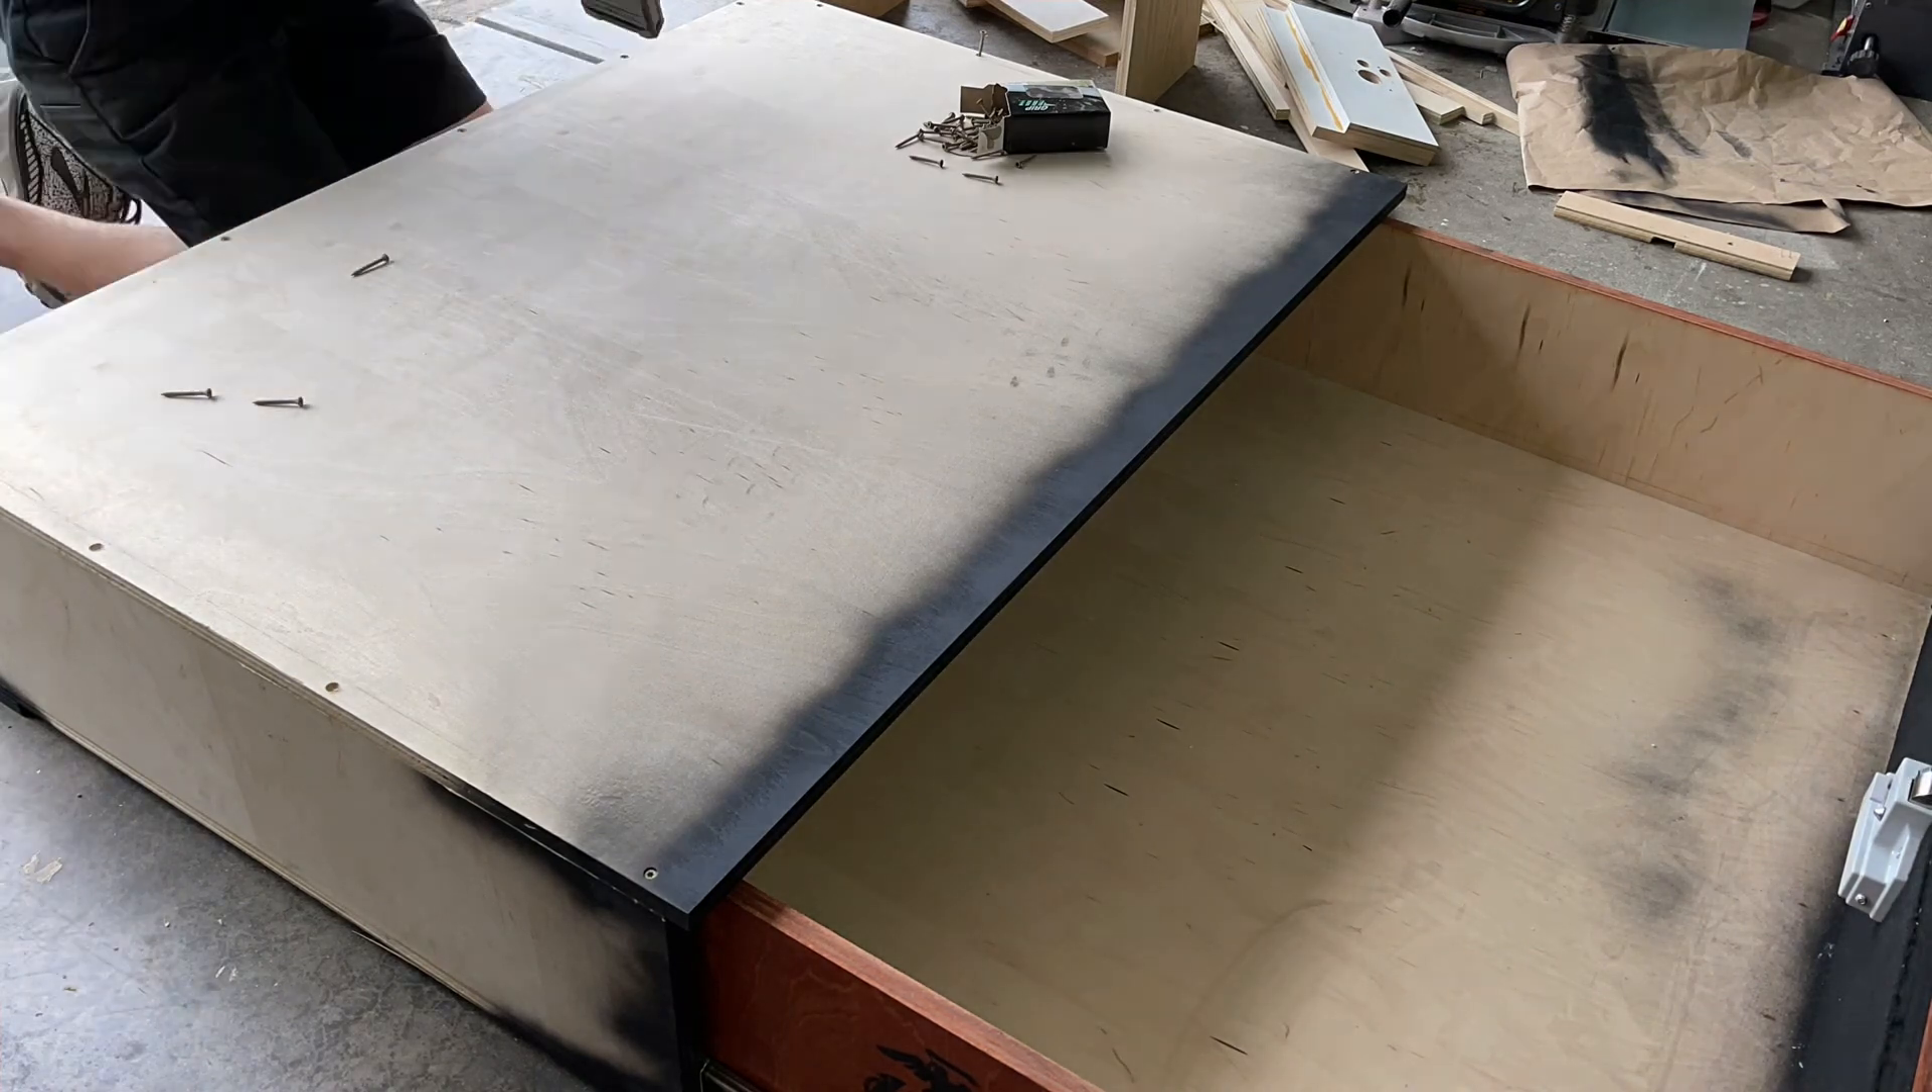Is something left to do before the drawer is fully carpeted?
Yes.